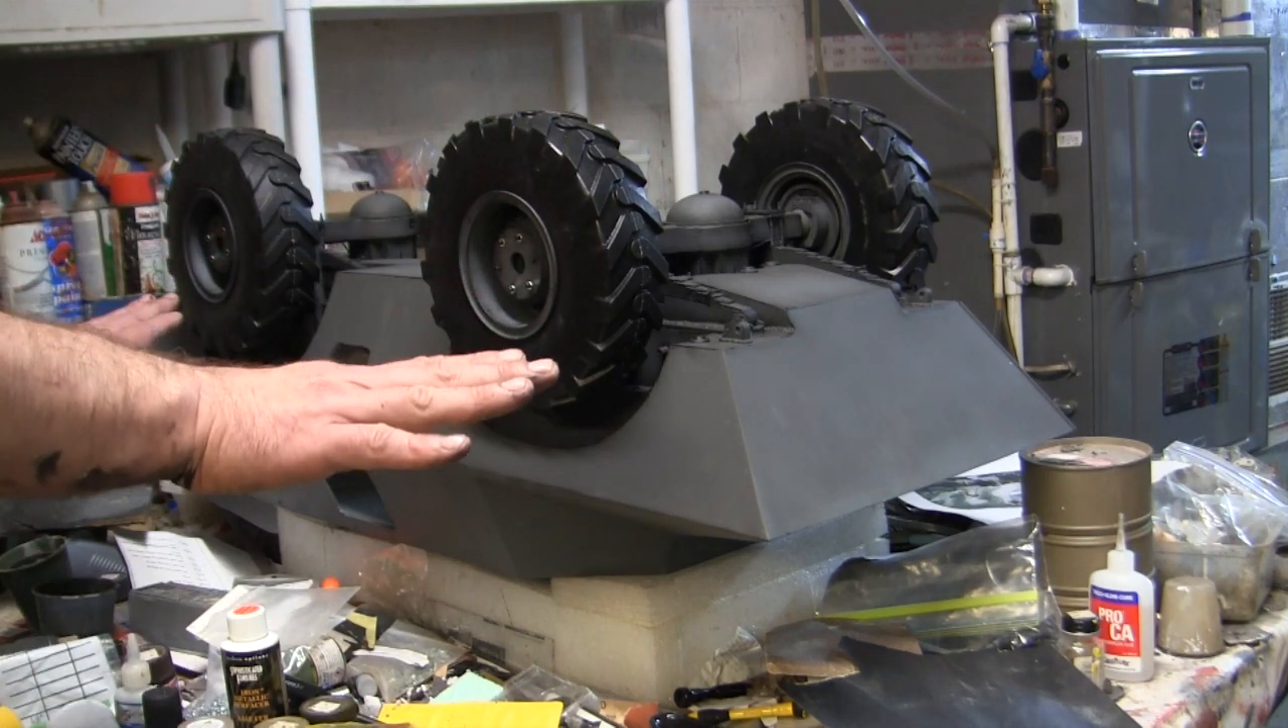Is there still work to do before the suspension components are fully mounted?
No.